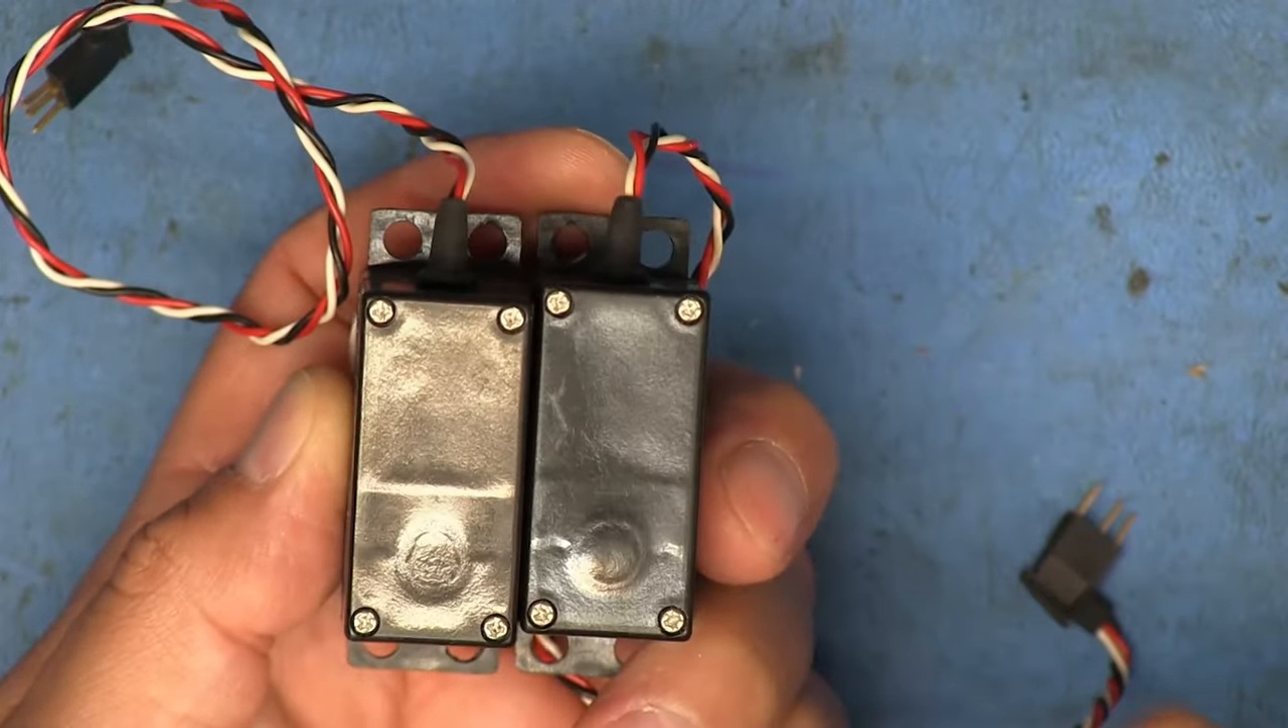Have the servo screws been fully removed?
No.